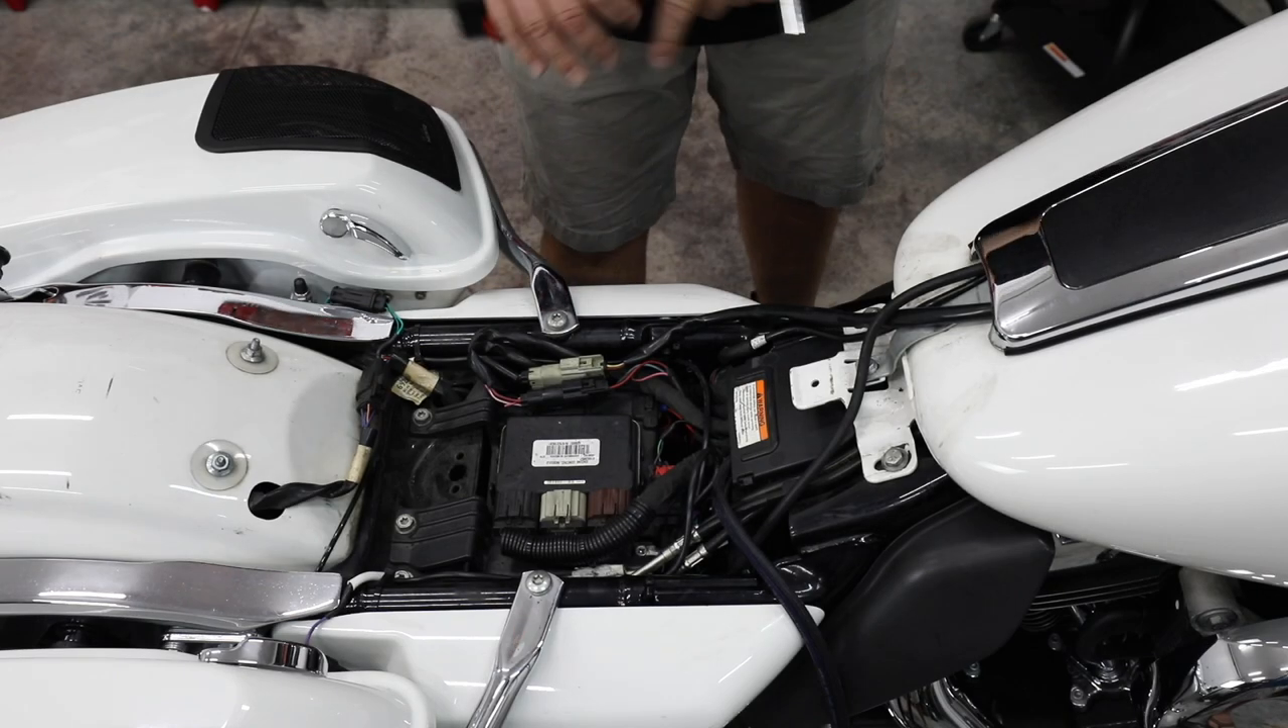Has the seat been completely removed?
Yes.